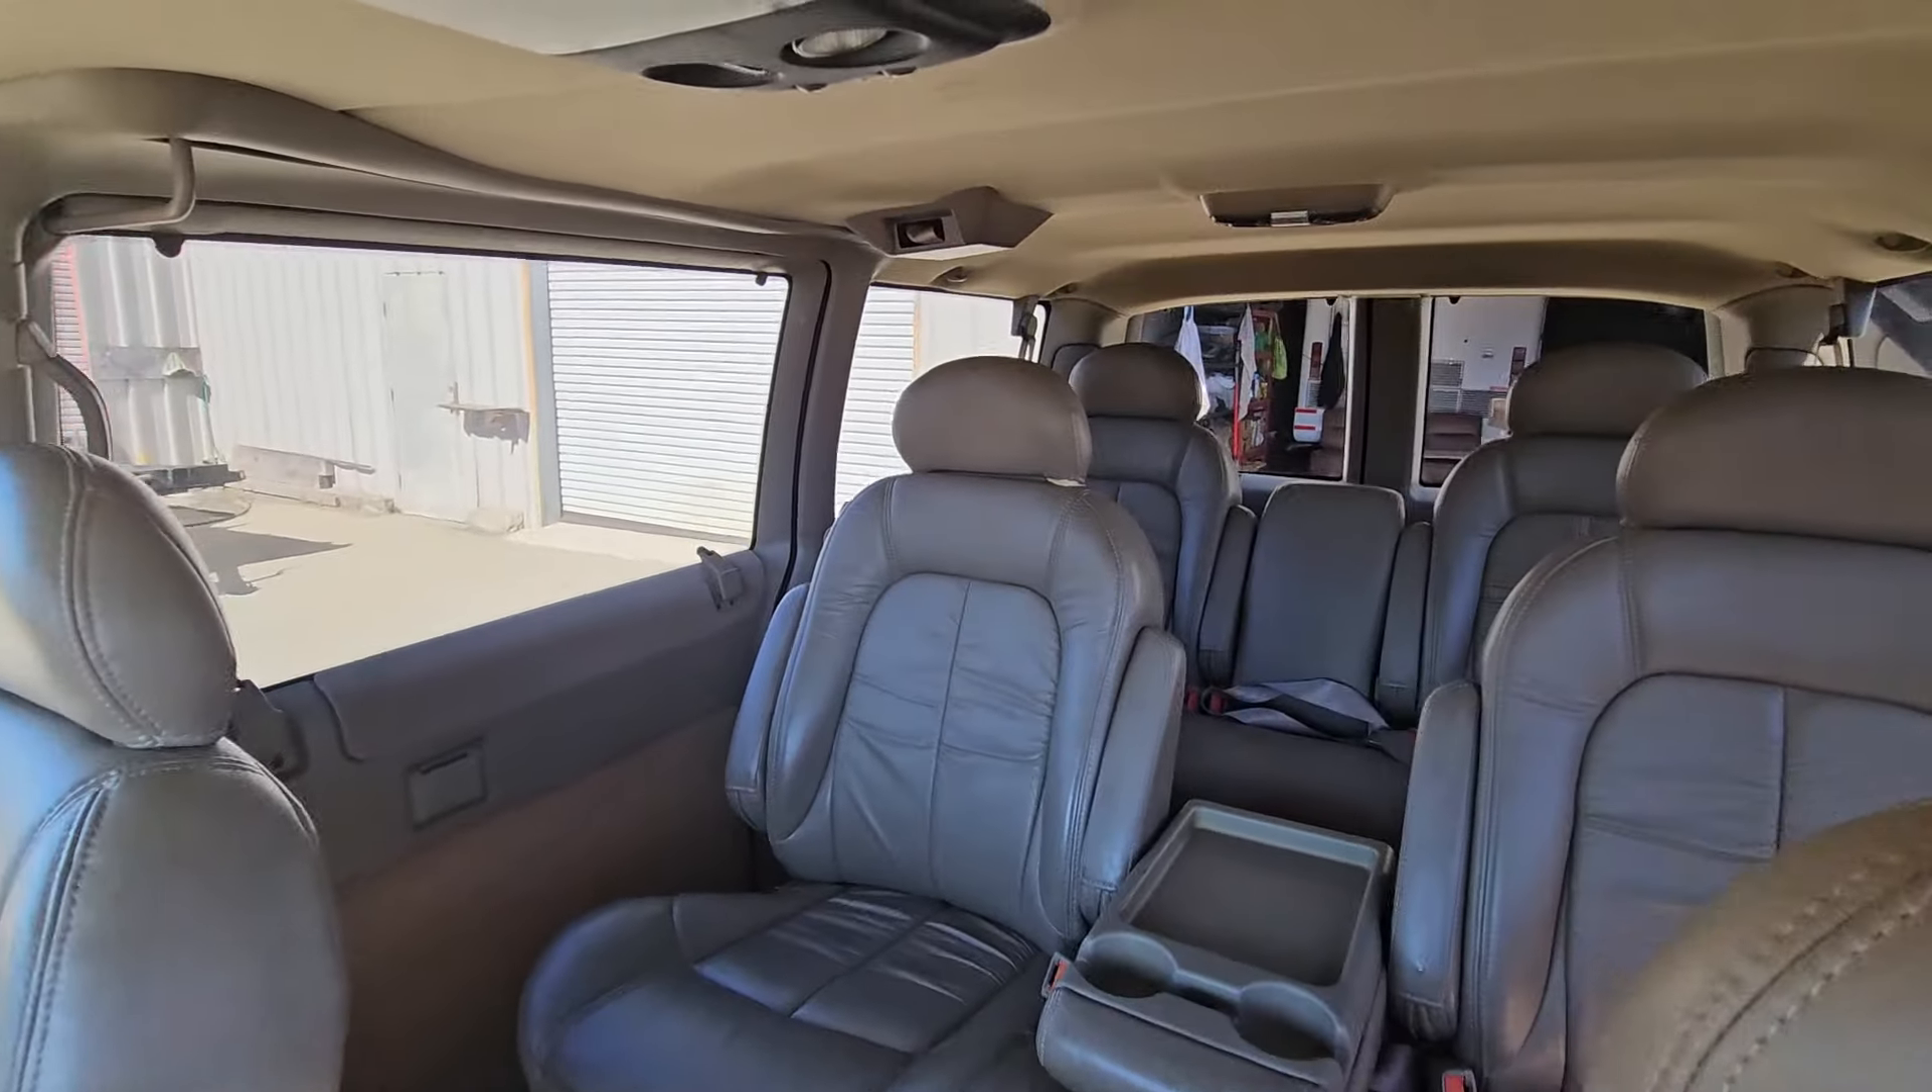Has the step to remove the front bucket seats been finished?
No.